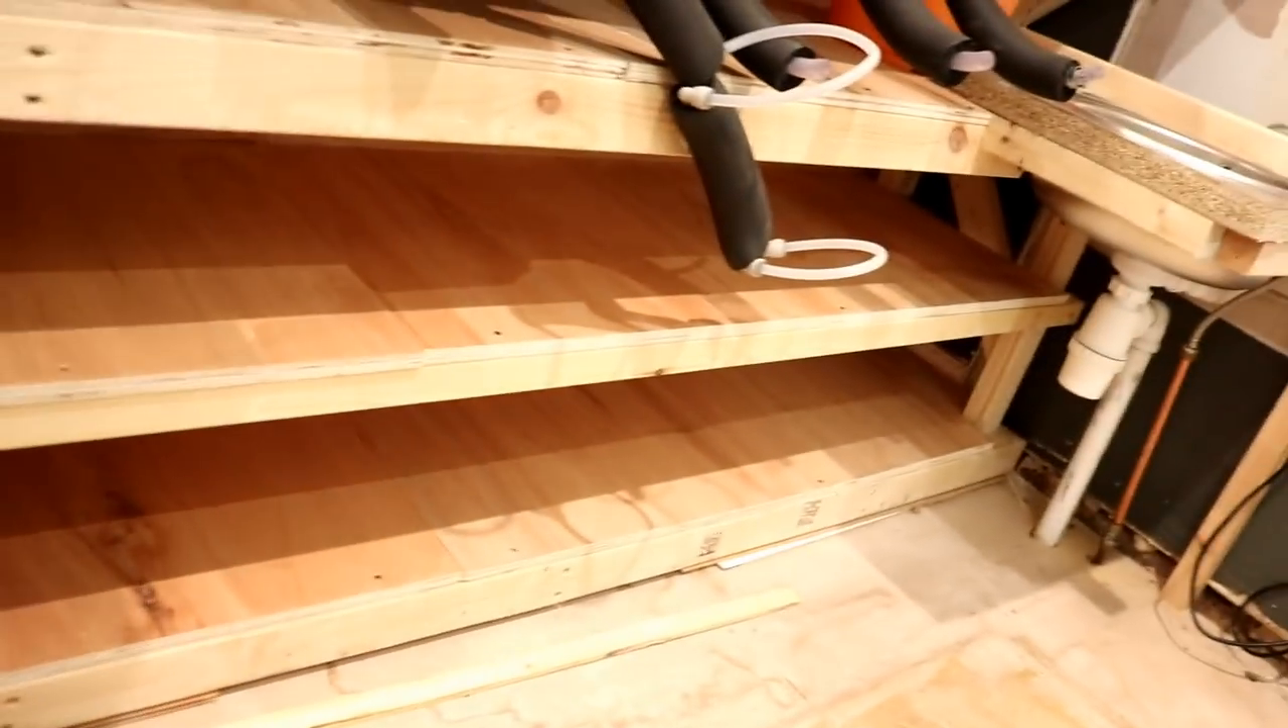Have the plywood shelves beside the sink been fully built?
Yes.